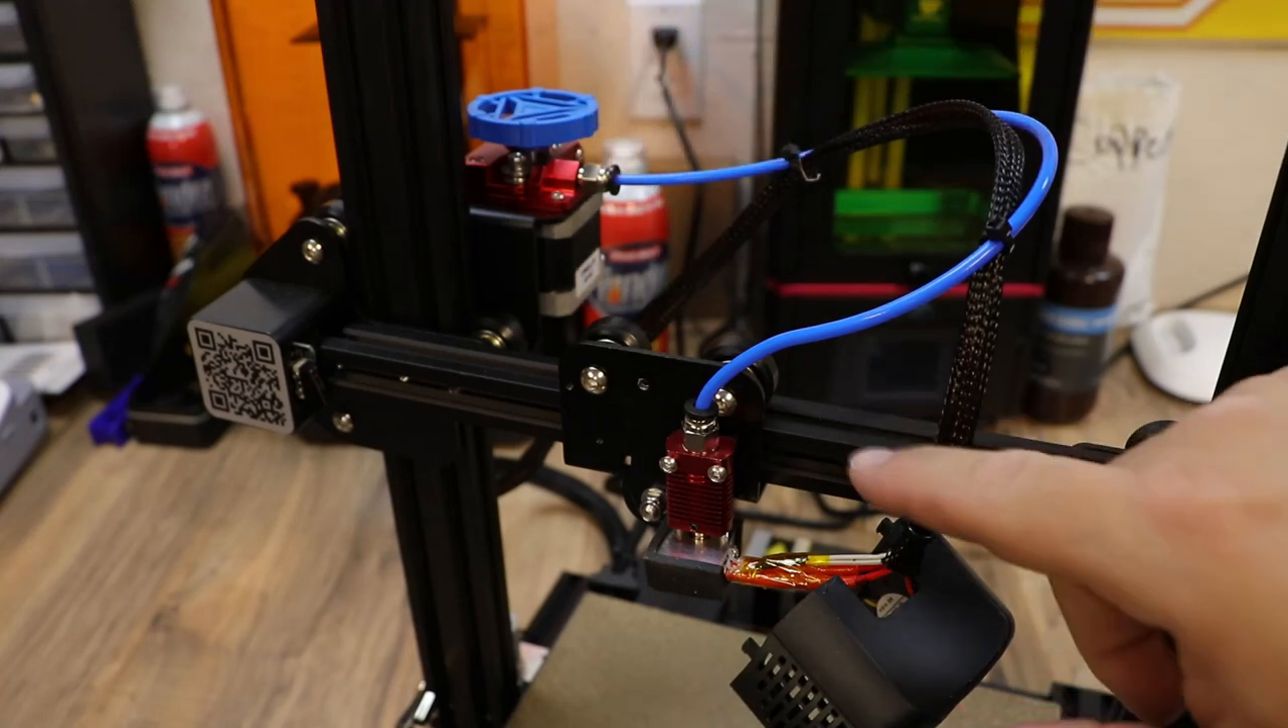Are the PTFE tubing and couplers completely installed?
Yes.